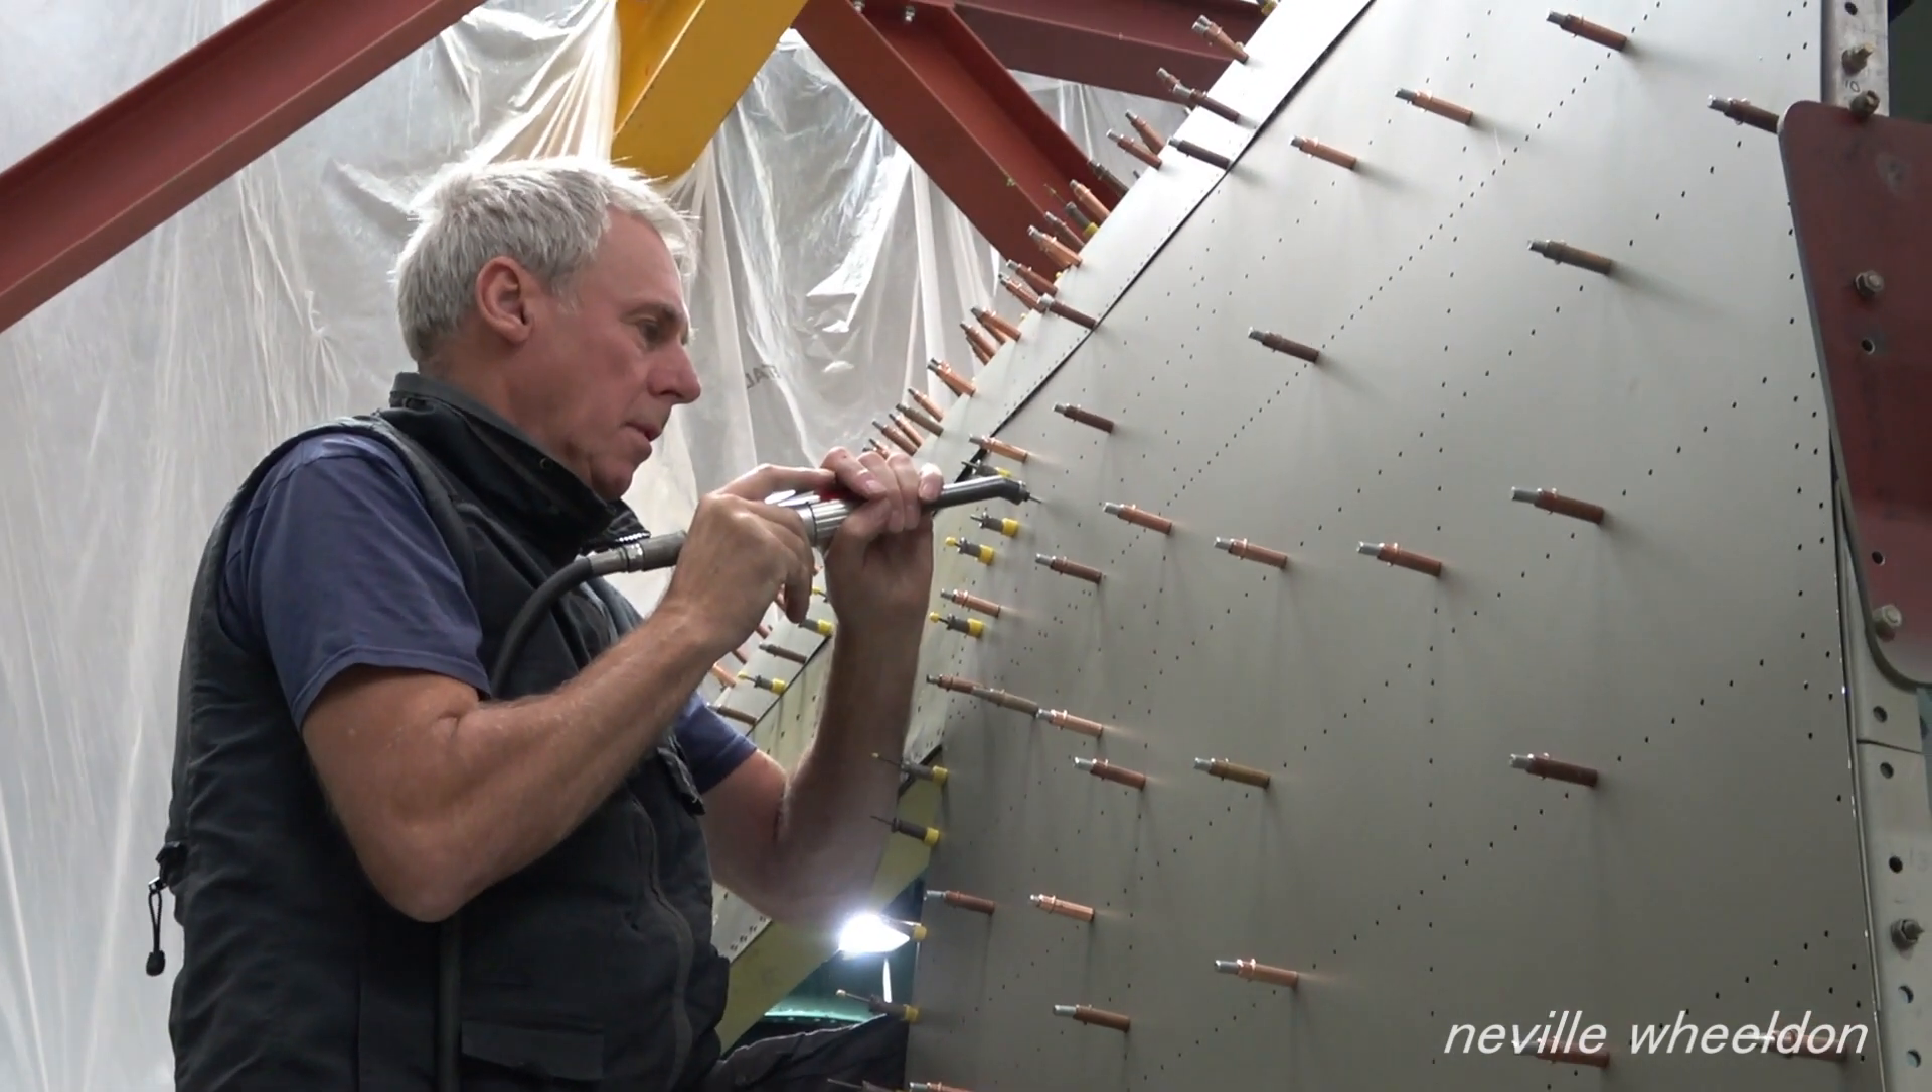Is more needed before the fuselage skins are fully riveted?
Yes.